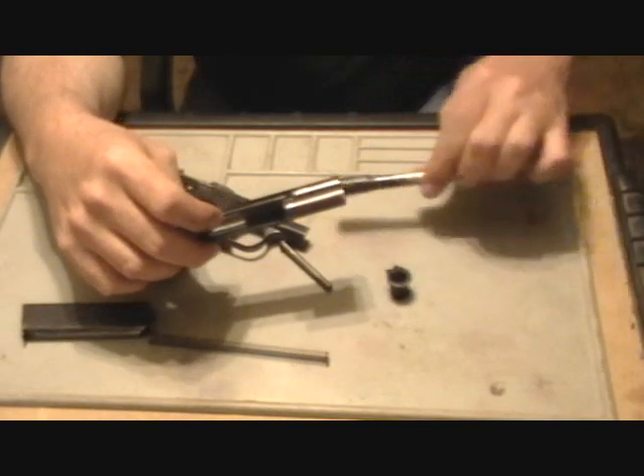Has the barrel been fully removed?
No.